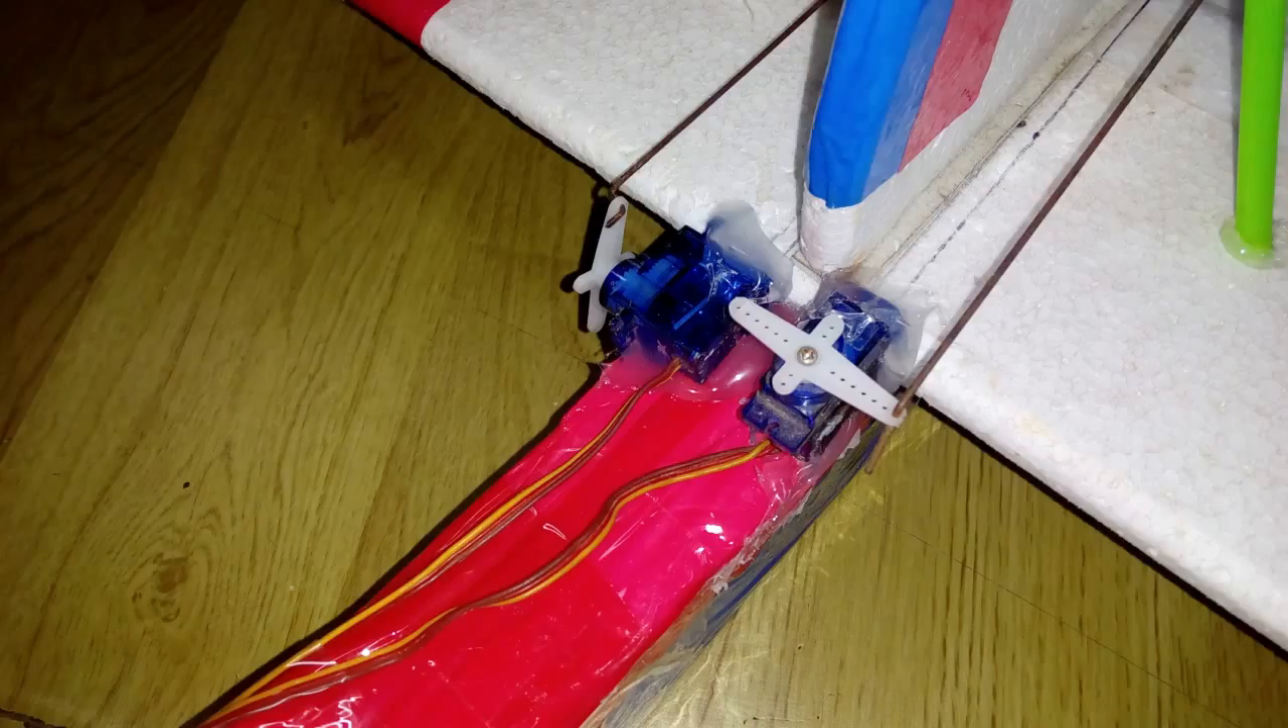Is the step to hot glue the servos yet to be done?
No.